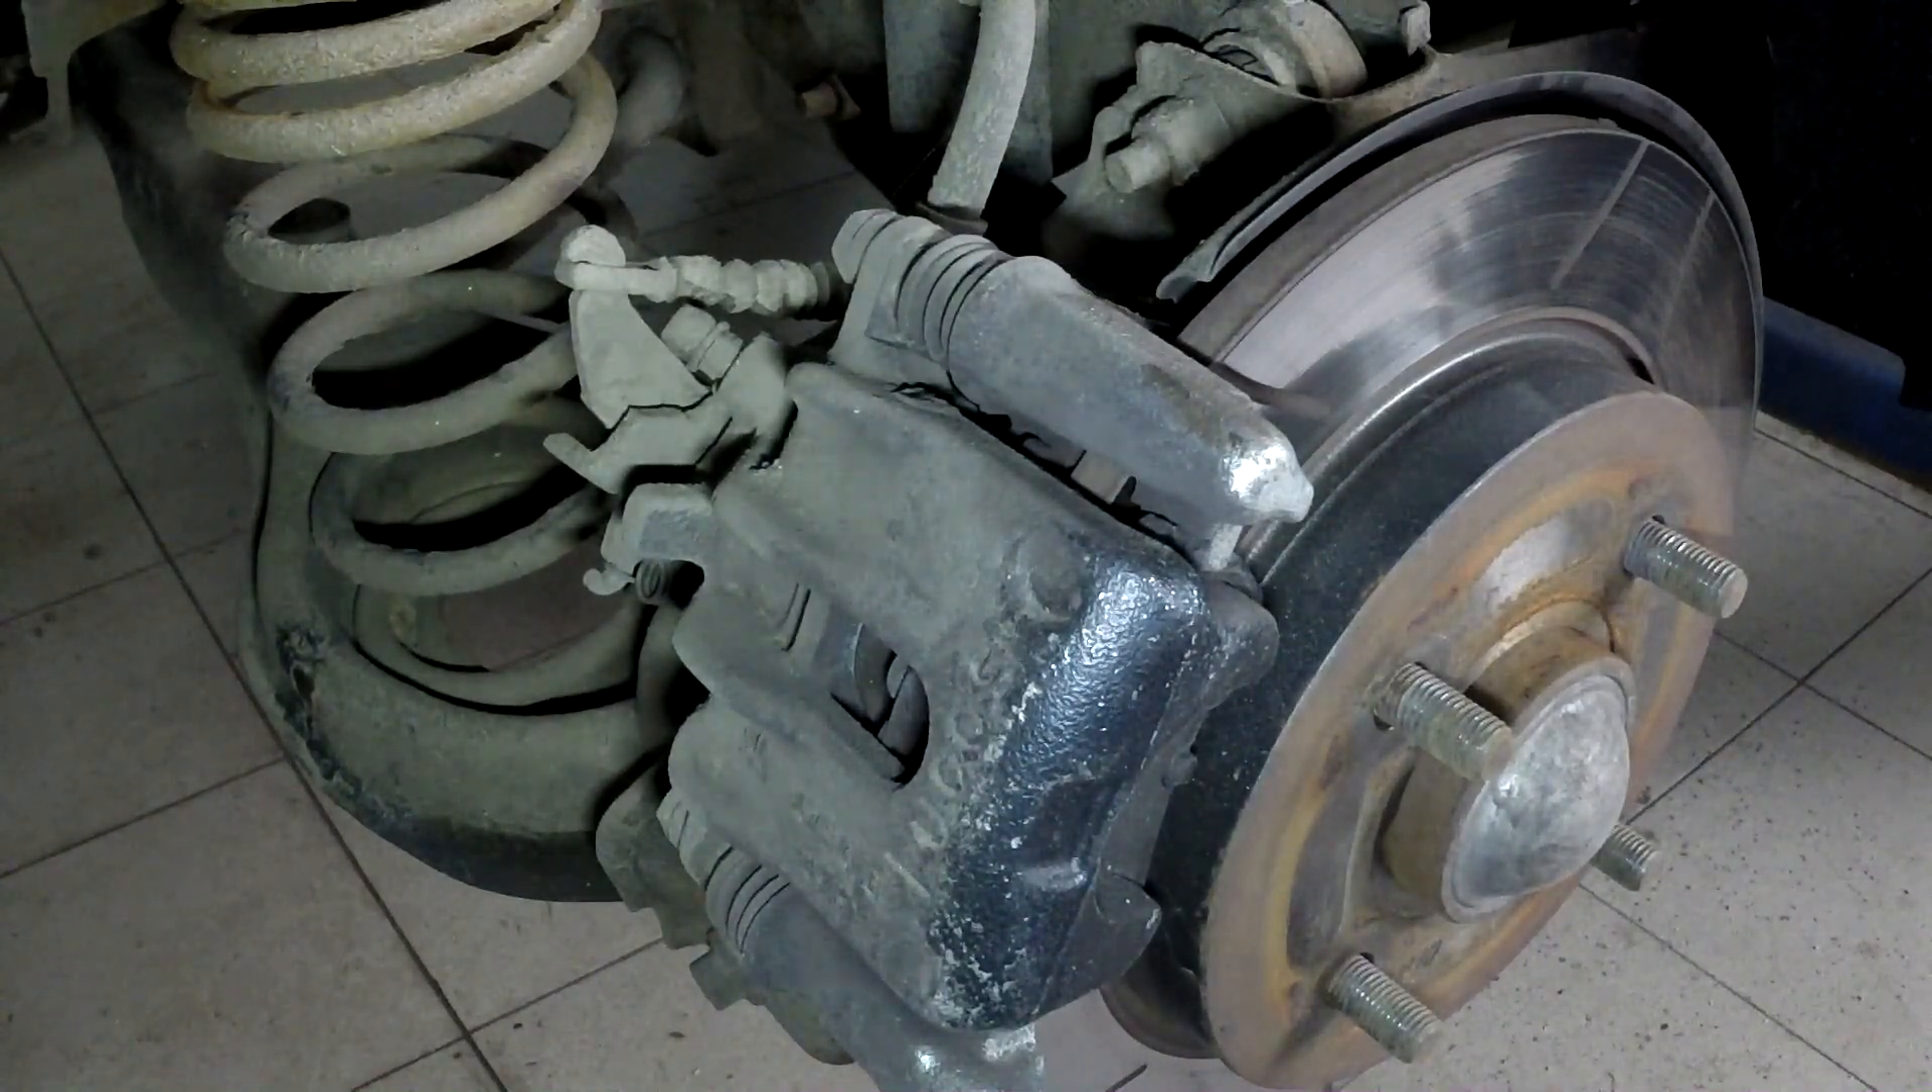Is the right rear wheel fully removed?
Yes.